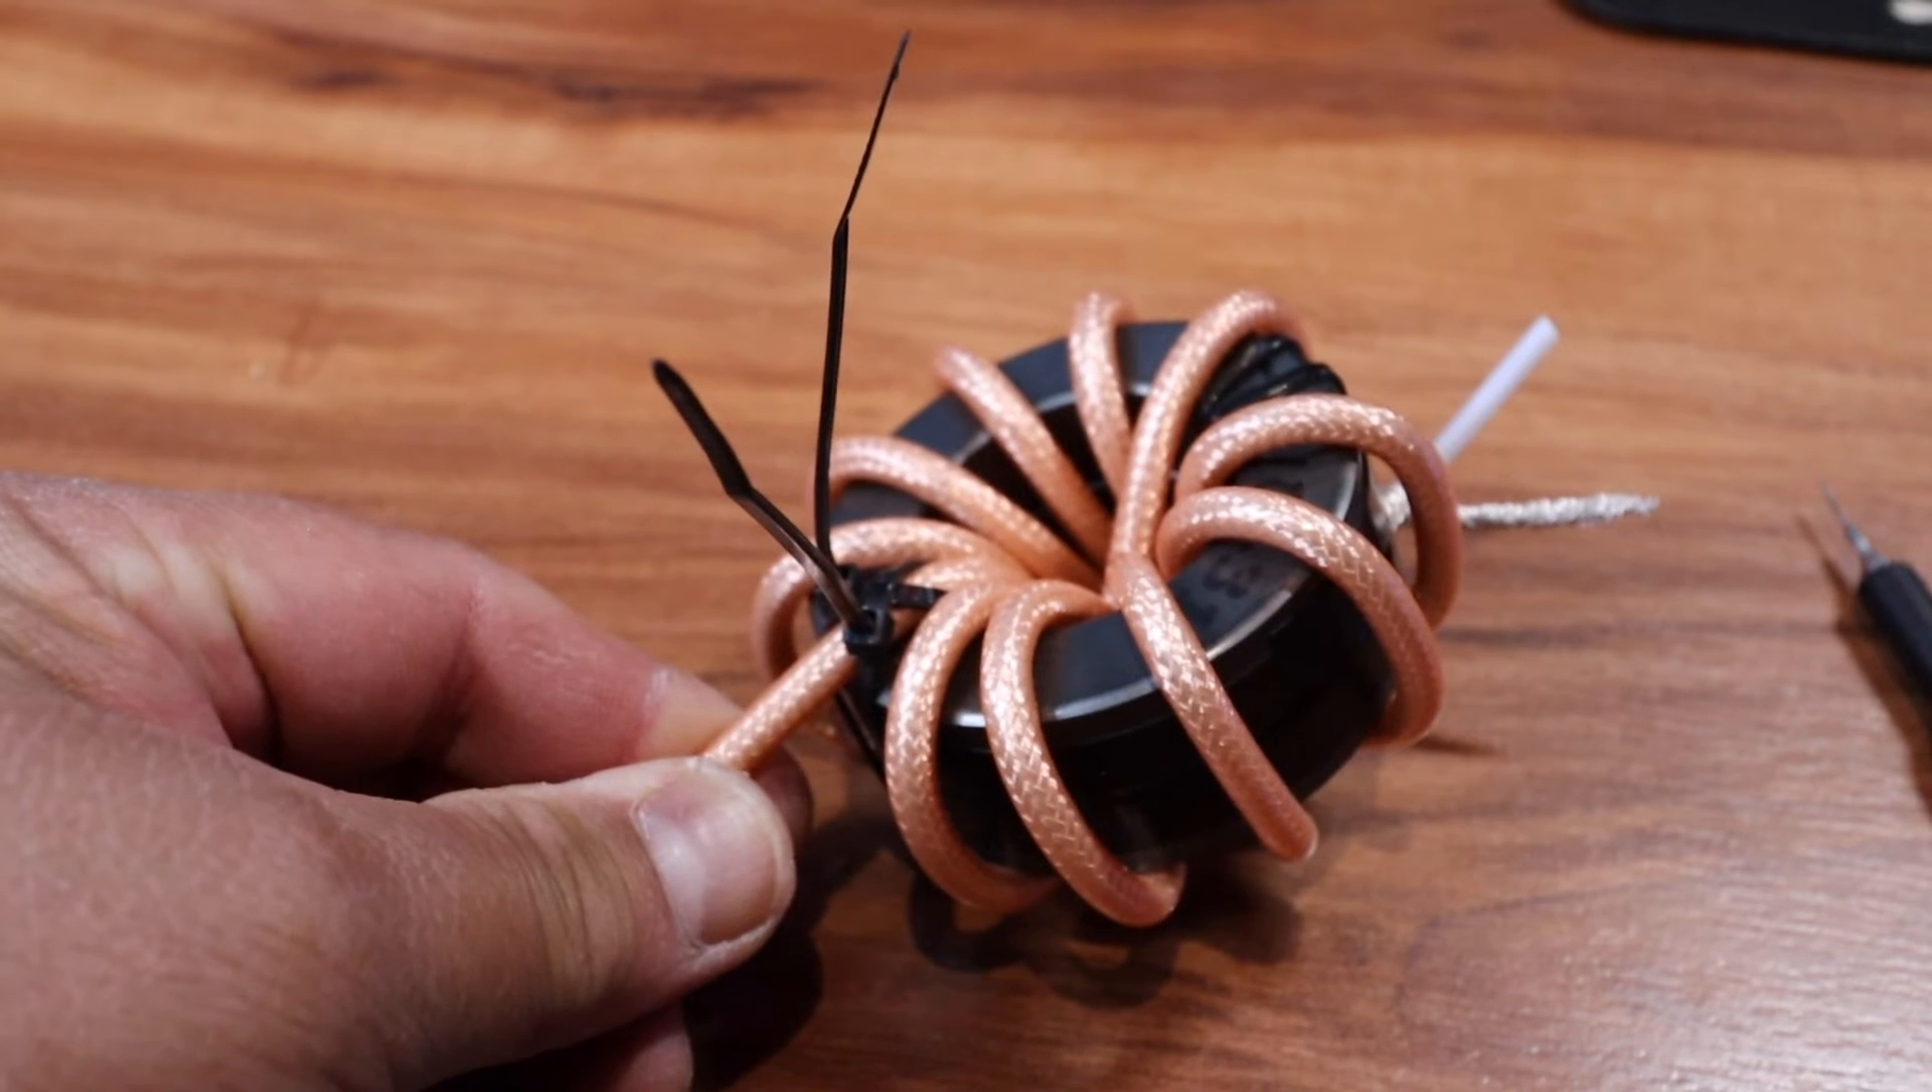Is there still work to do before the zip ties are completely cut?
Yes.